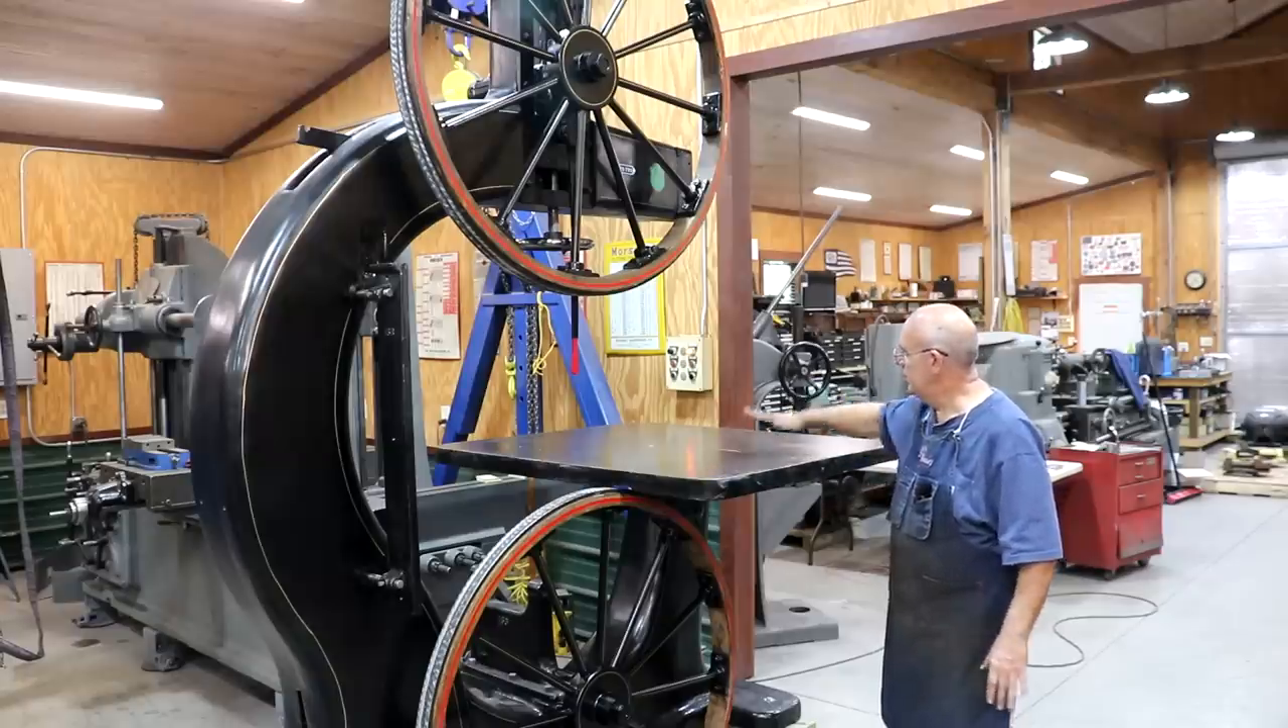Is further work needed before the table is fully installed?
No.